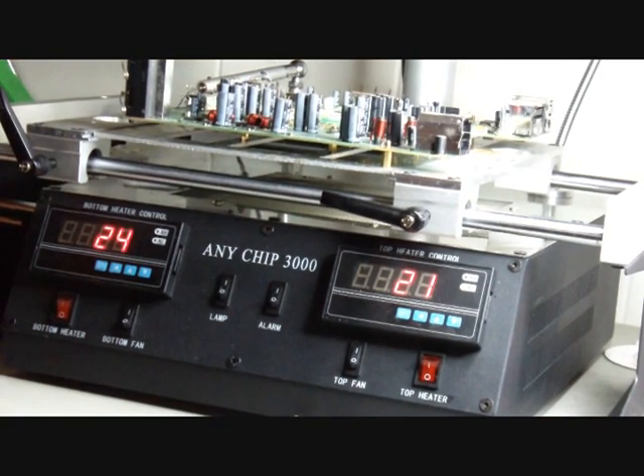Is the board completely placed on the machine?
Yes.